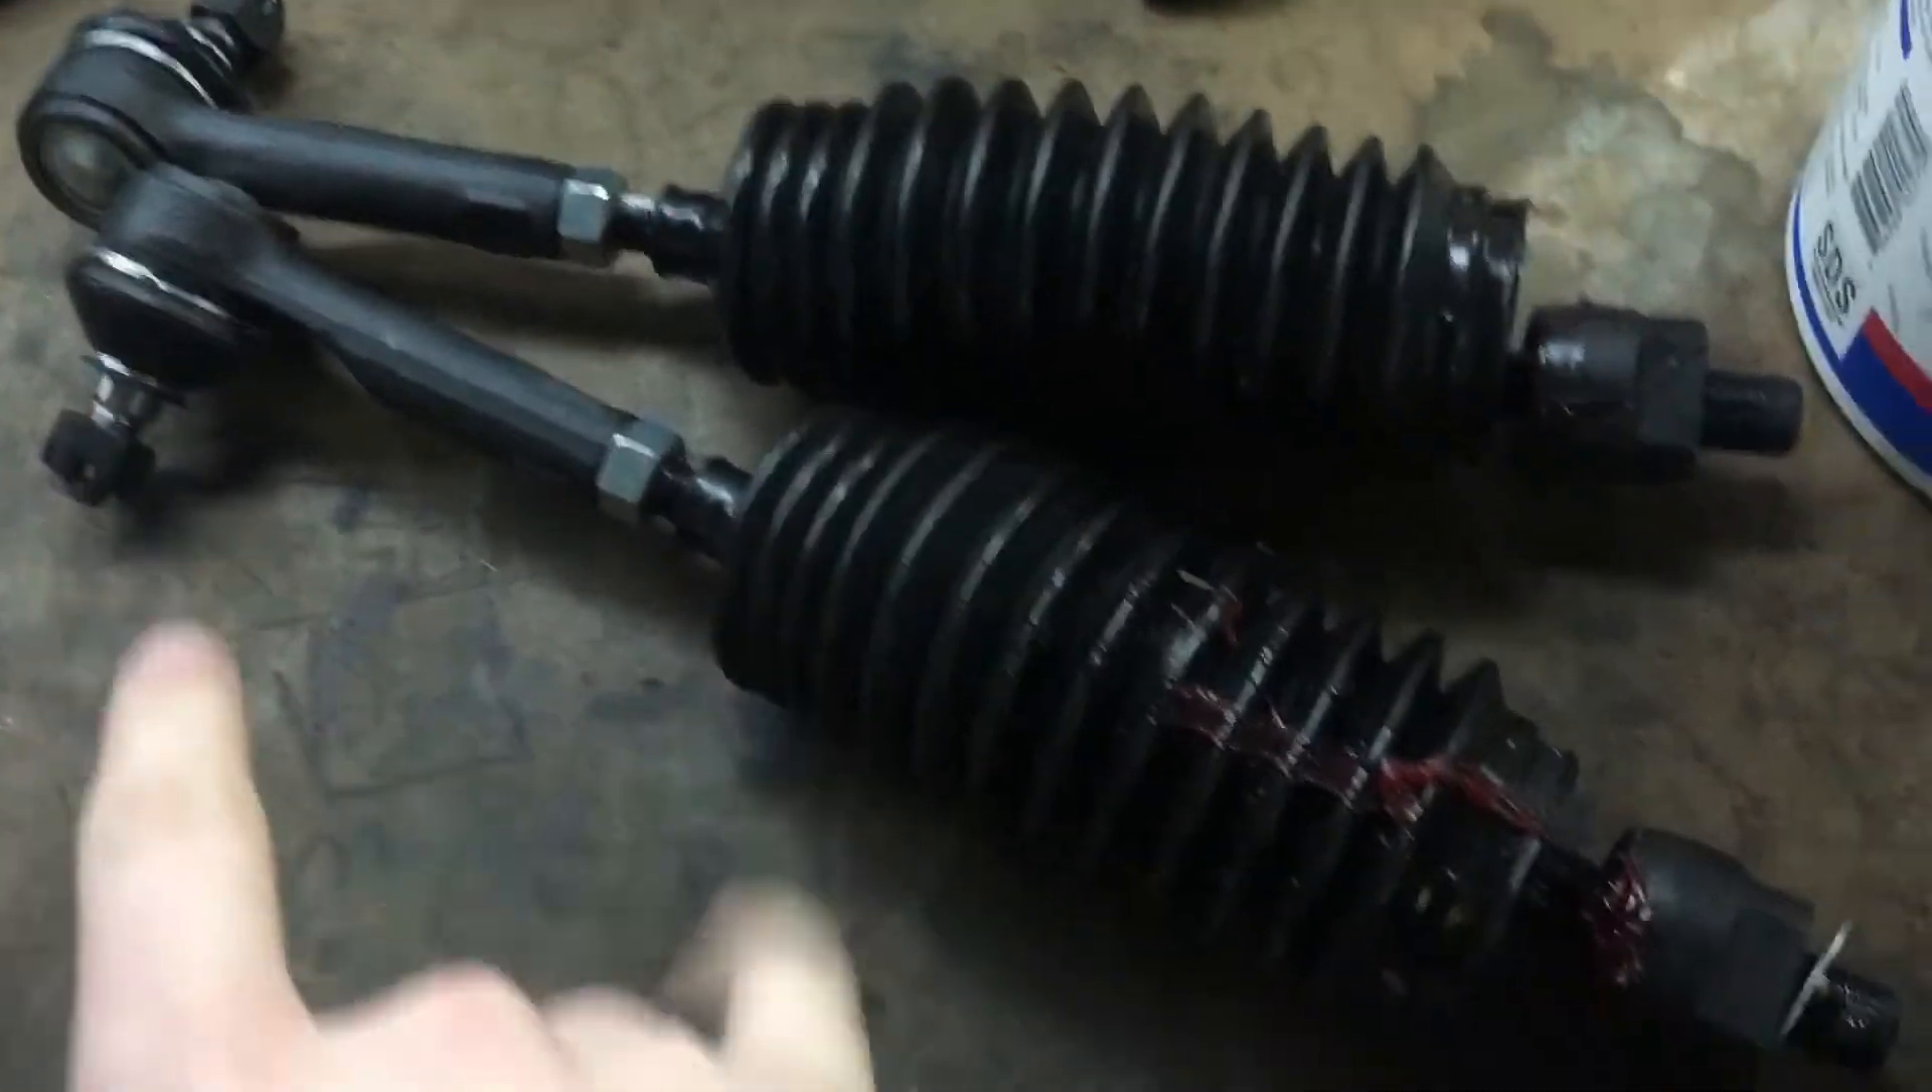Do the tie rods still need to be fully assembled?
No.